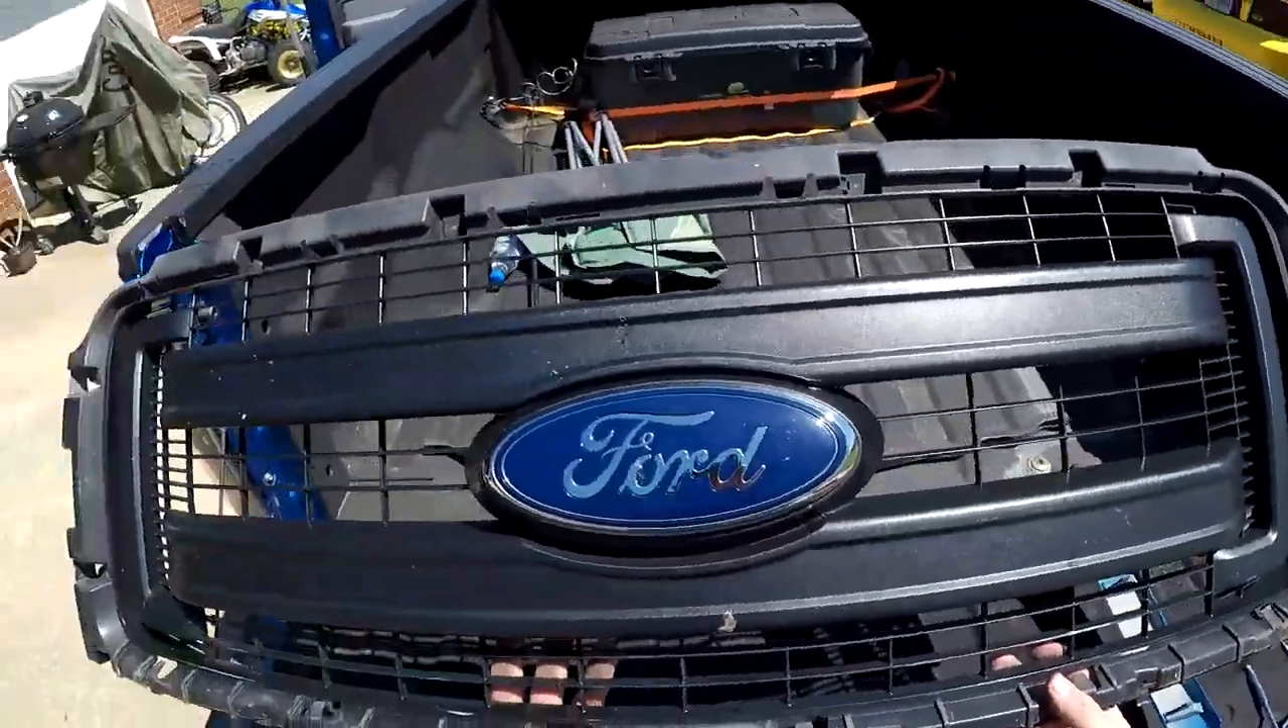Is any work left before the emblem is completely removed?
Yes.